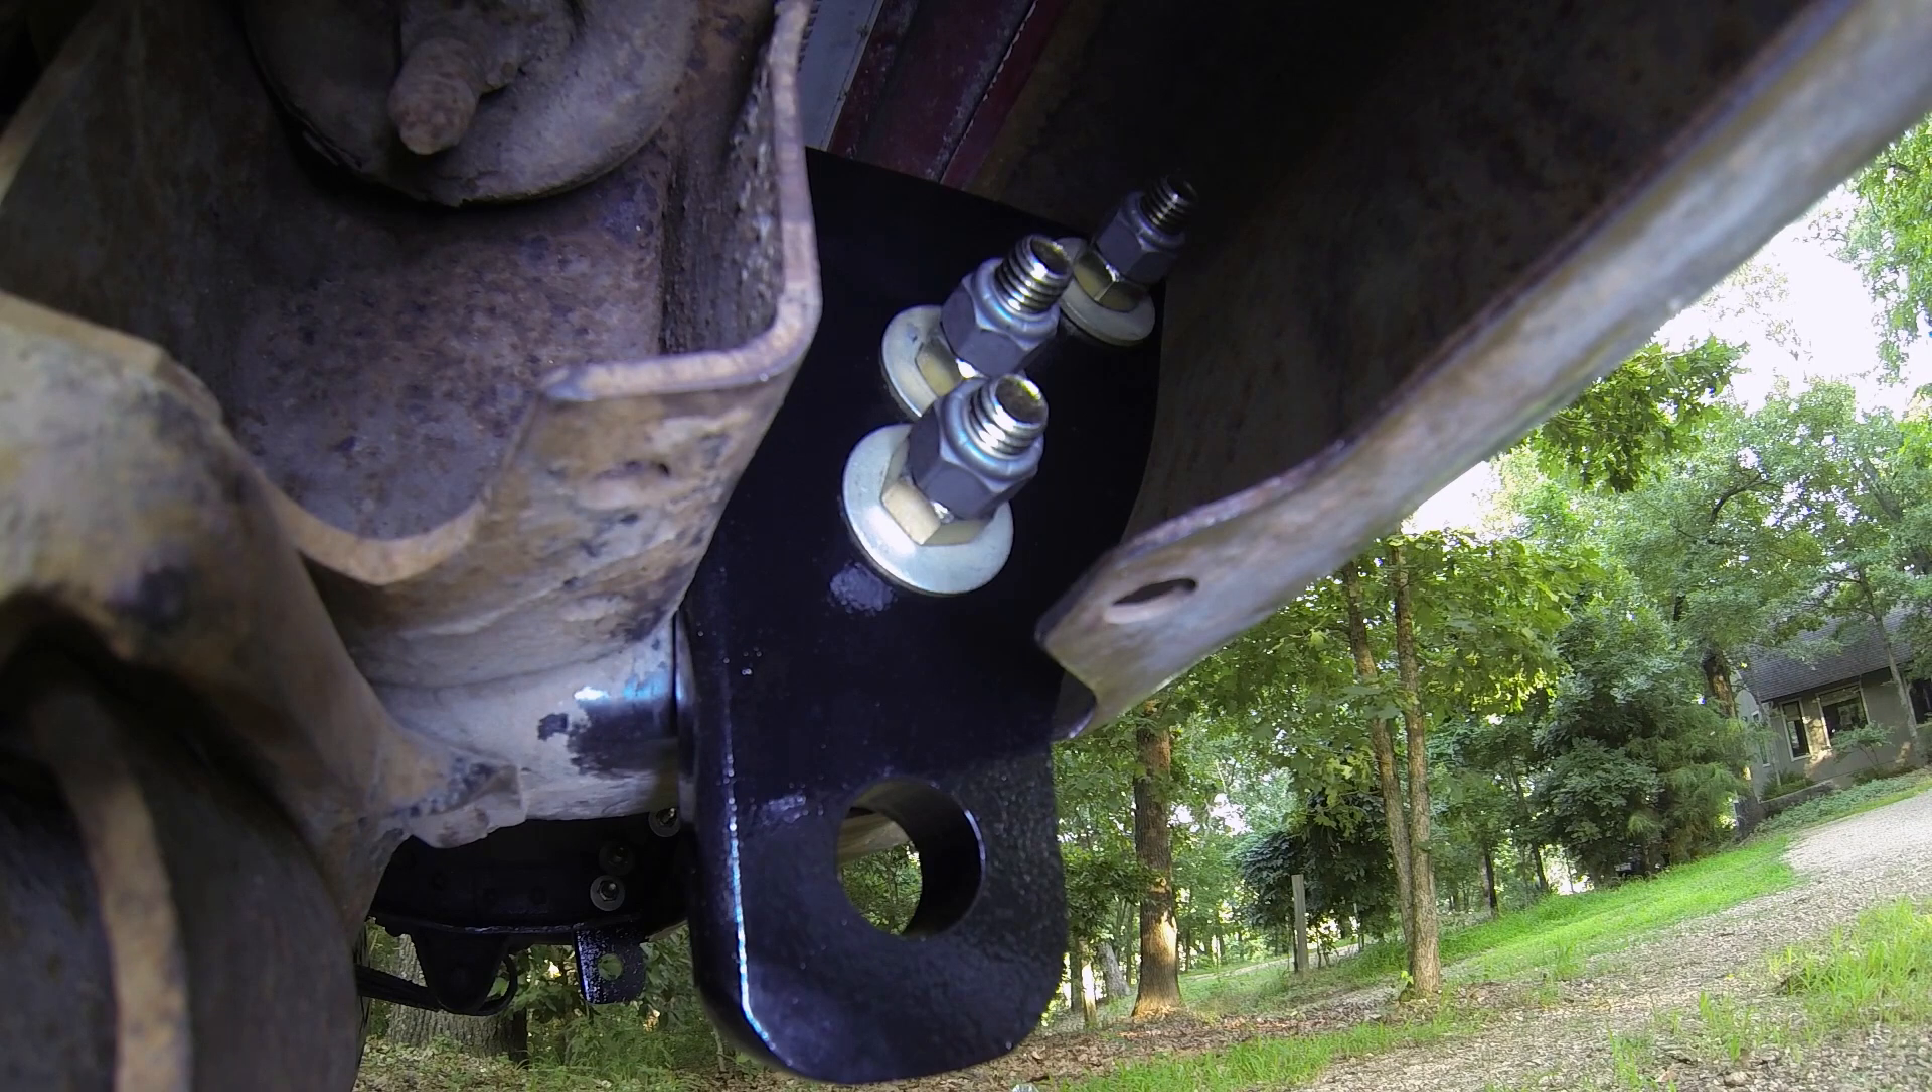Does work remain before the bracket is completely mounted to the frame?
No.